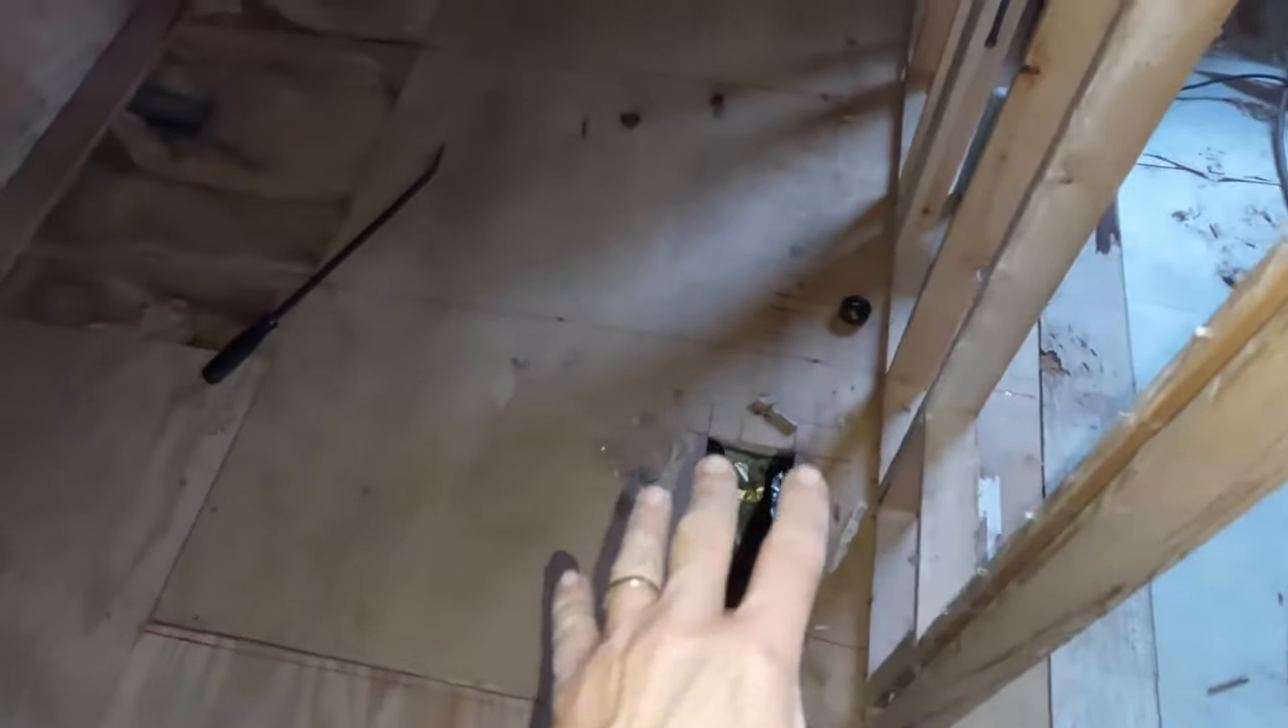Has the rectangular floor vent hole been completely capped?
No.